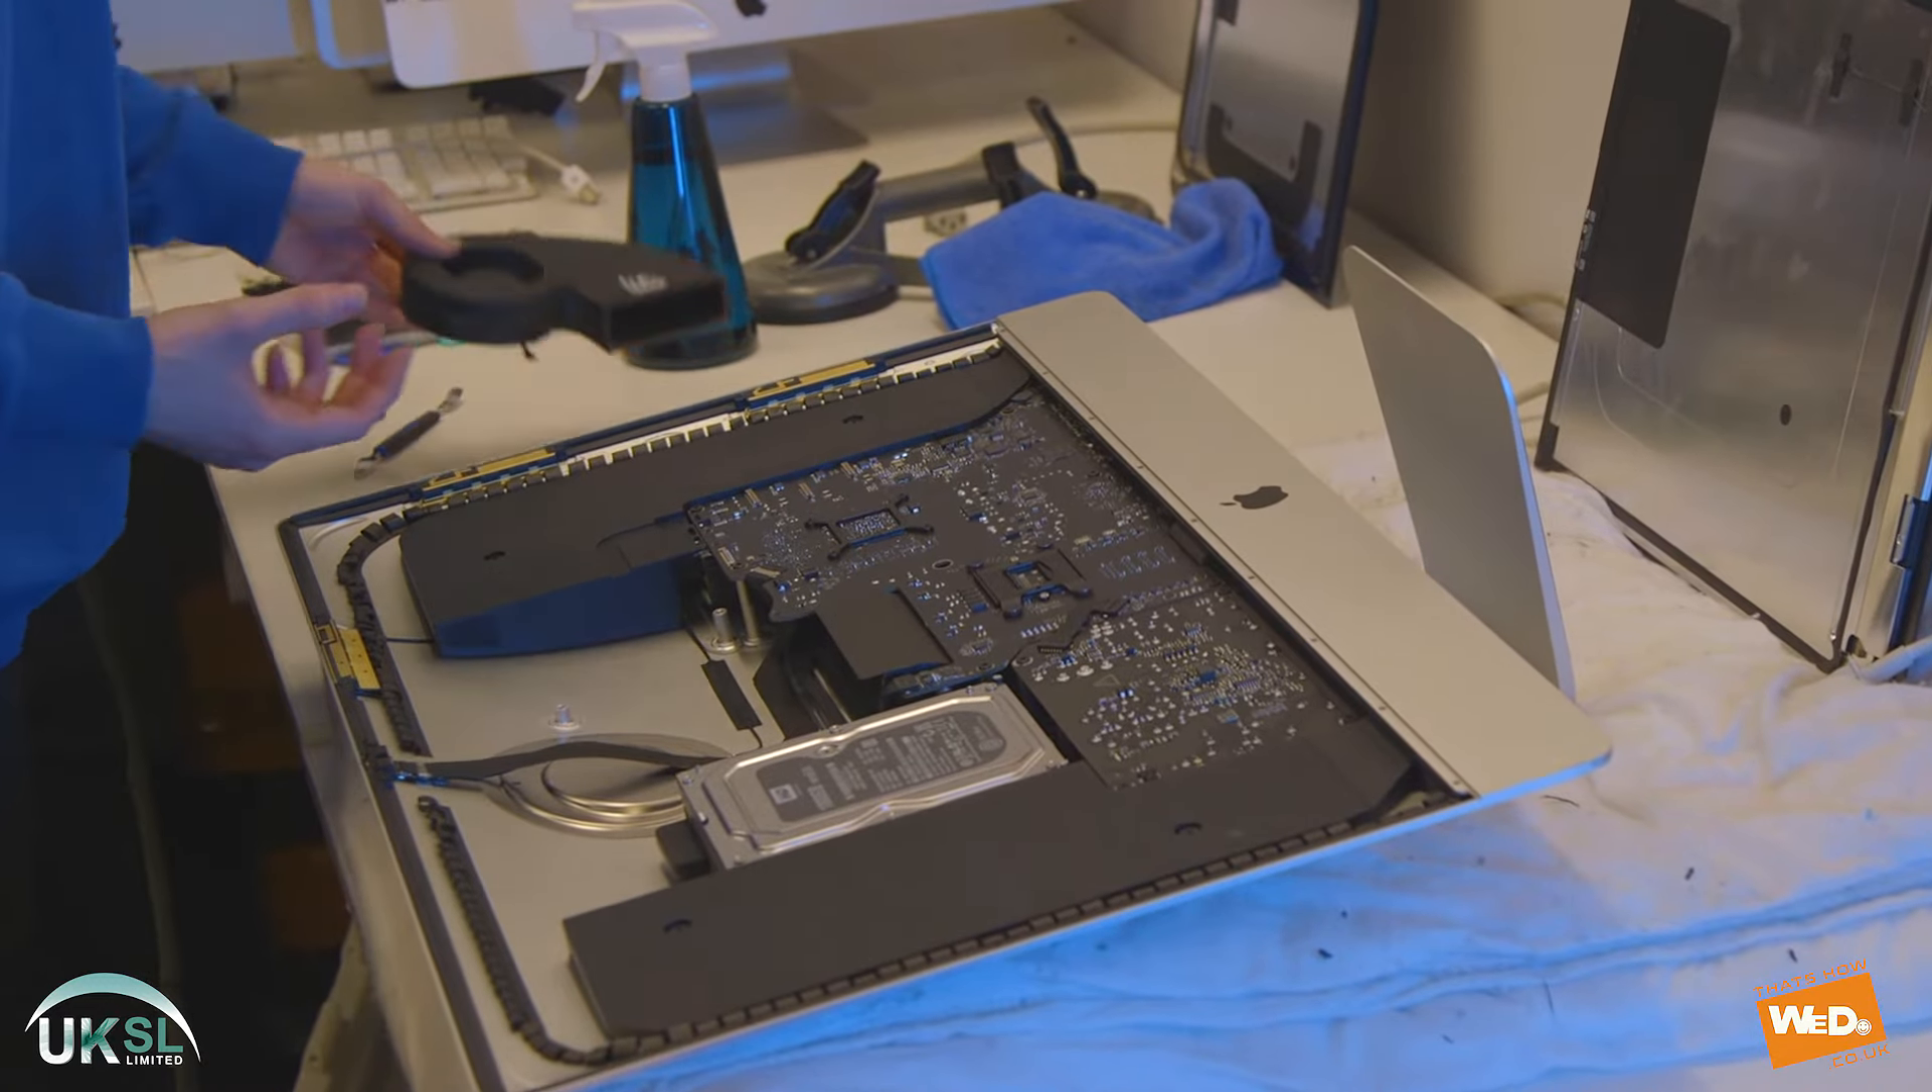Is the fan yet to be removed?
No.